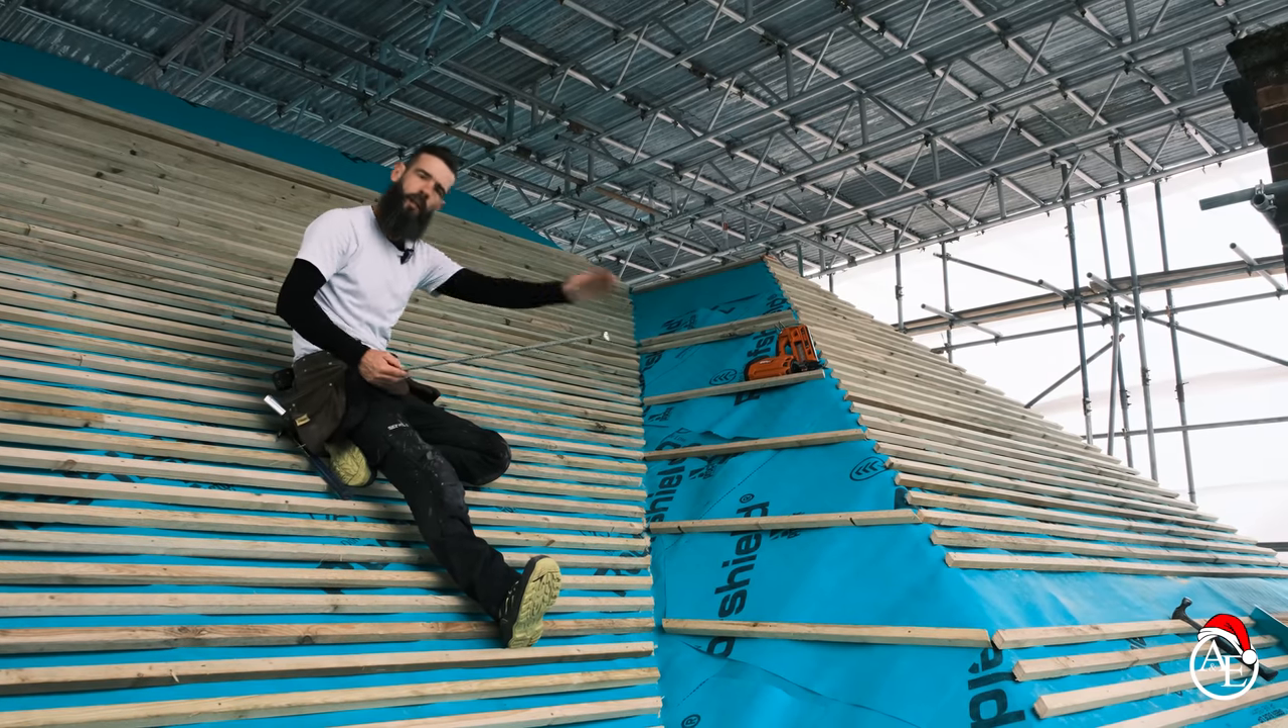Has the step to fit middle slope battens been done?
No.